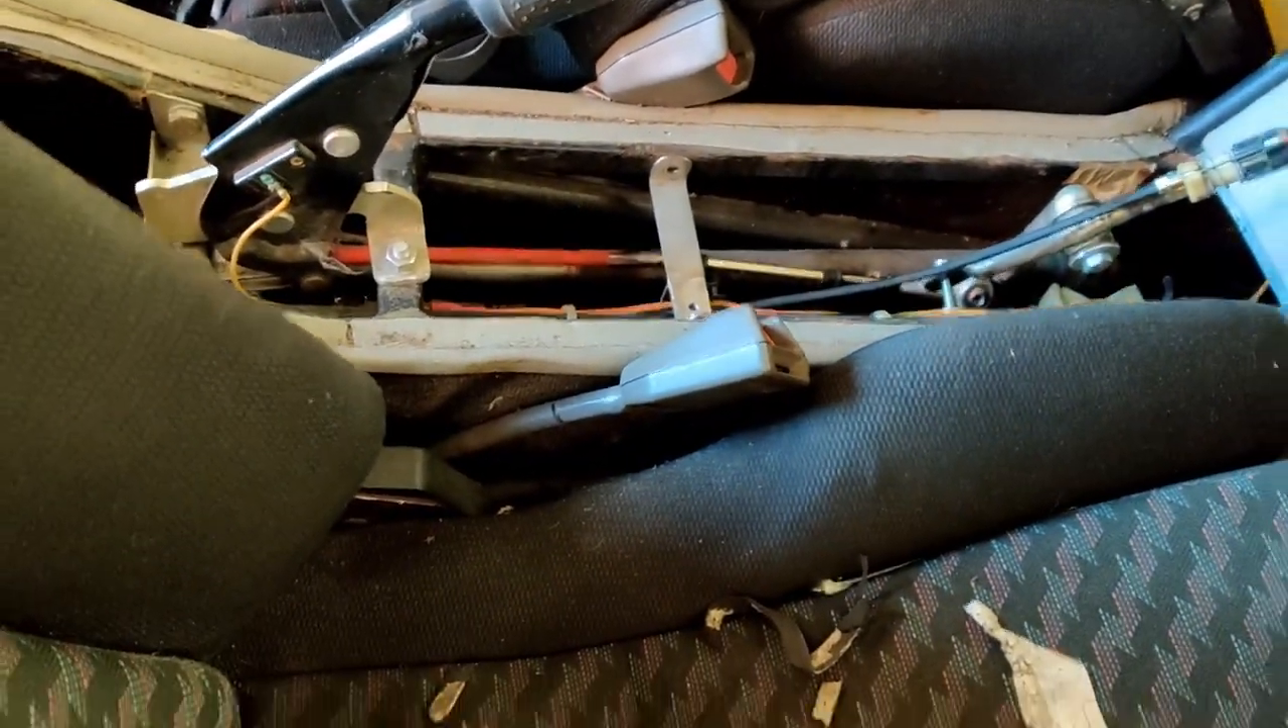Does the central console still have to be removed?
No.